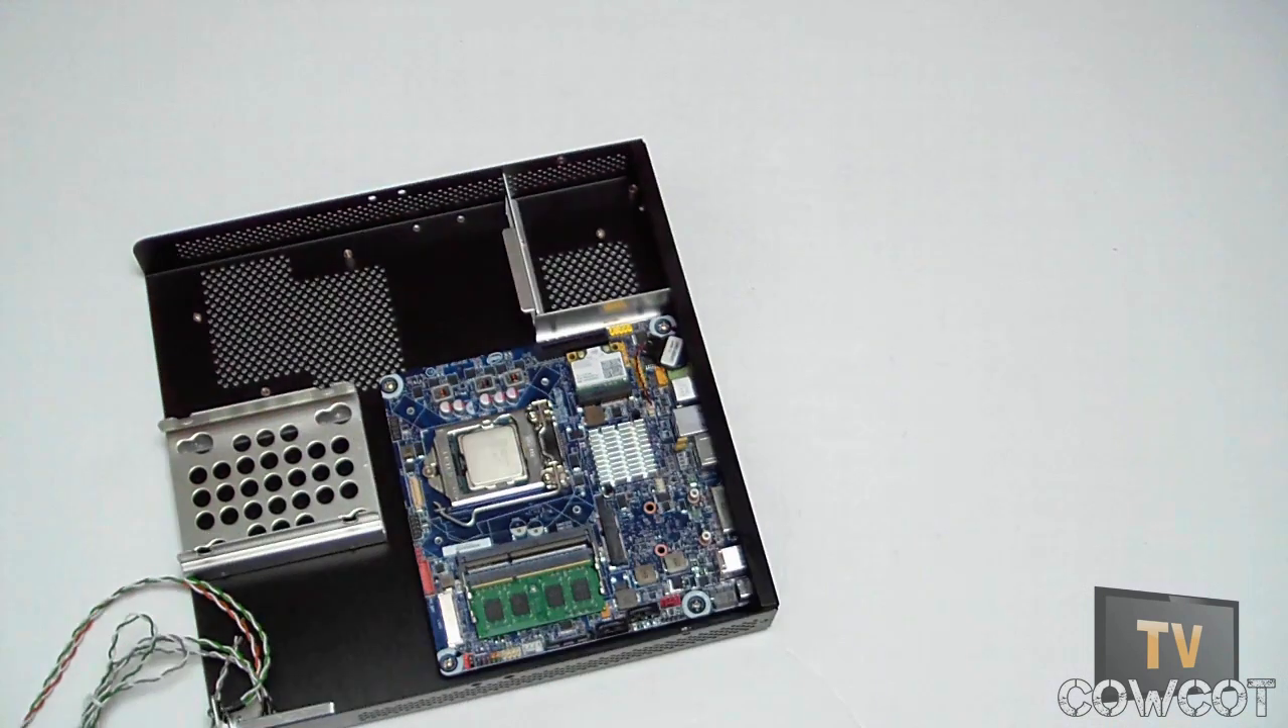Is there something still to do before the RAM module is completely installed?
No.